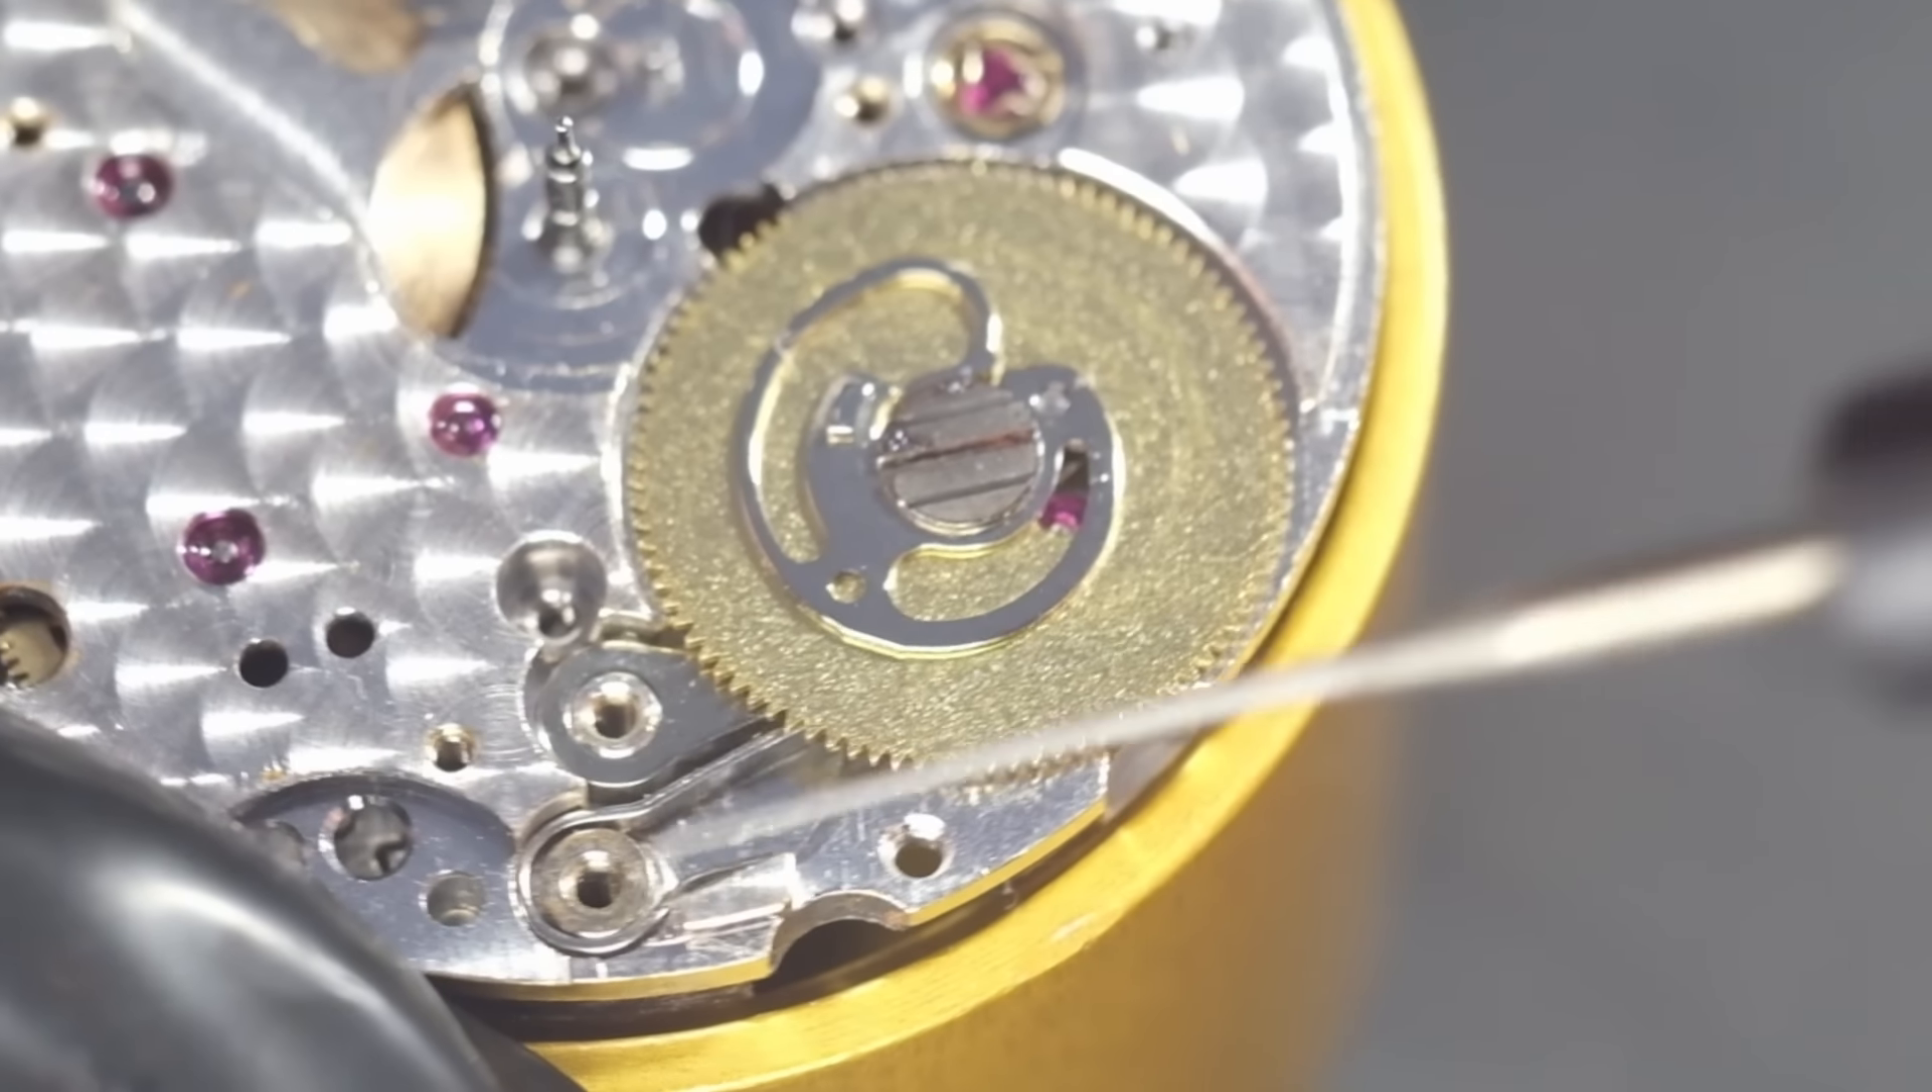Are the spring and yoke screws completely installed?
No.